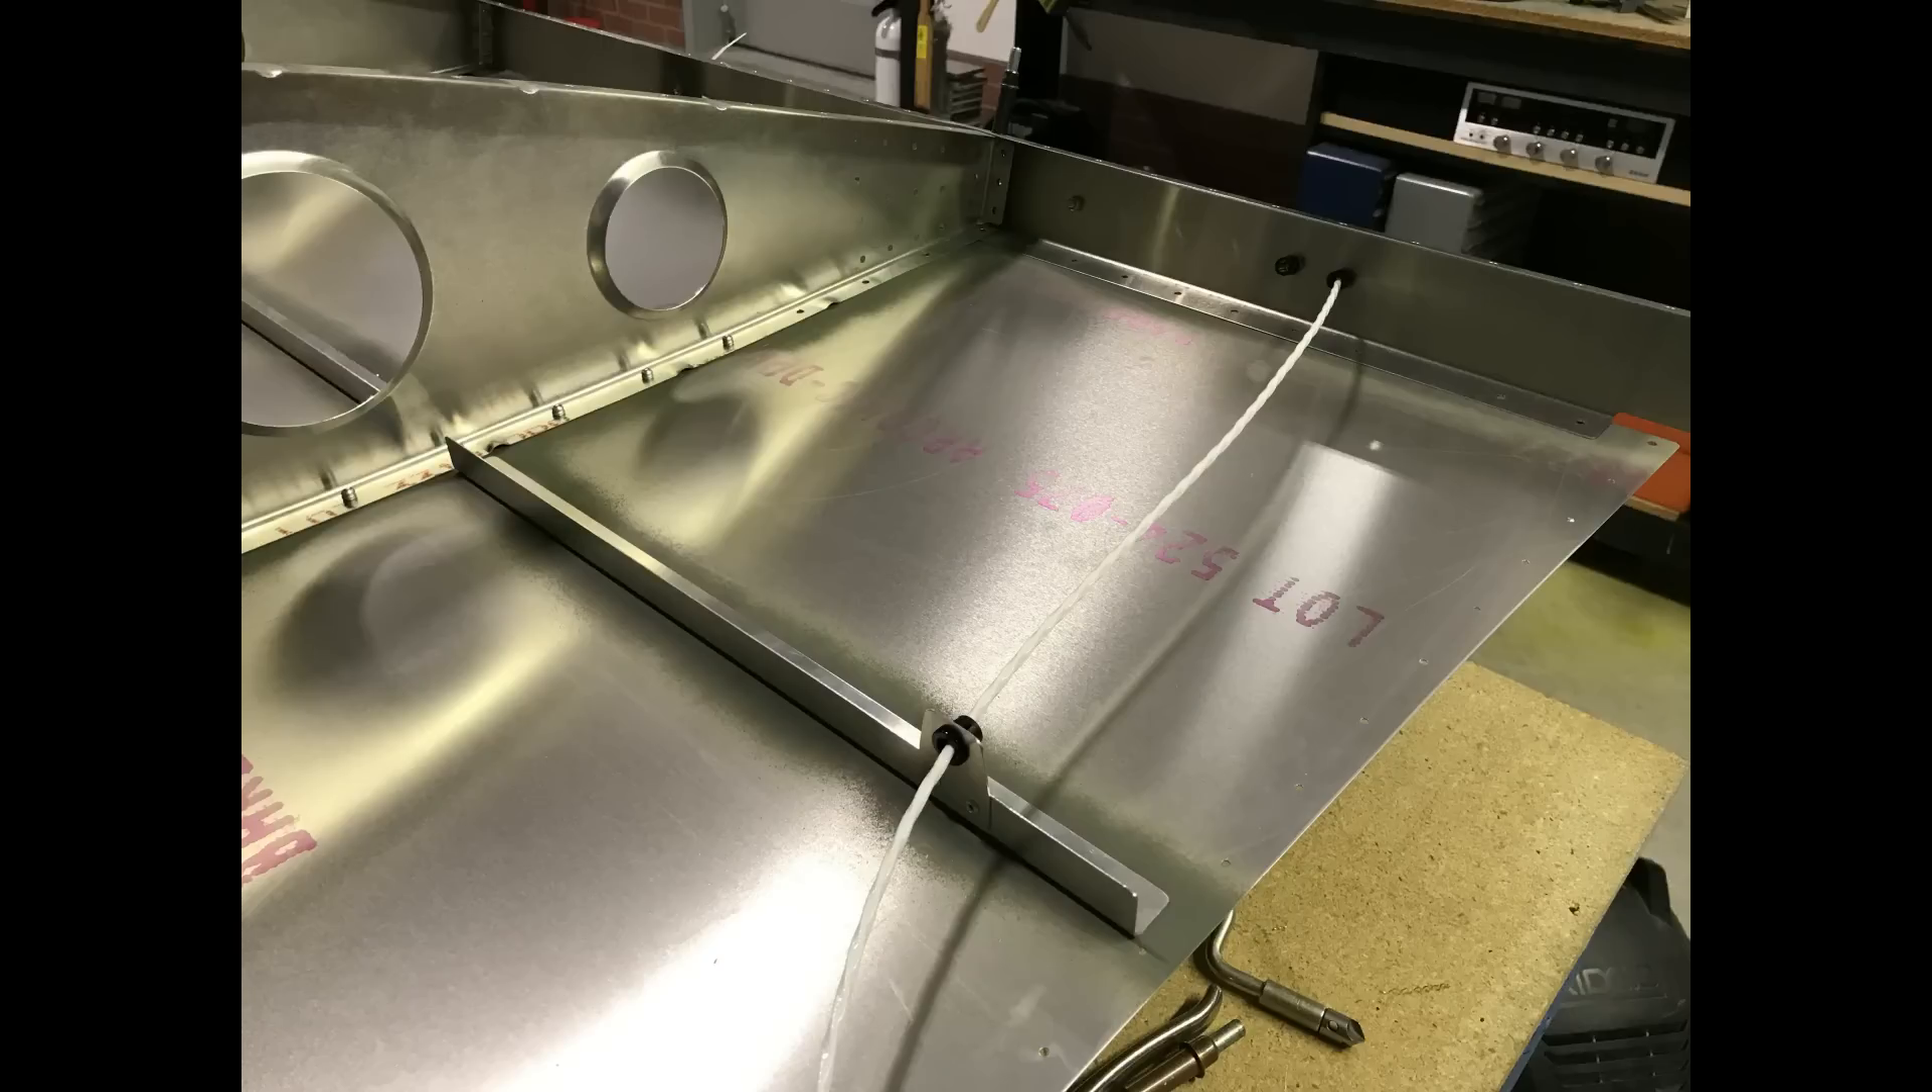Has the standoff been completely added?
Yes.